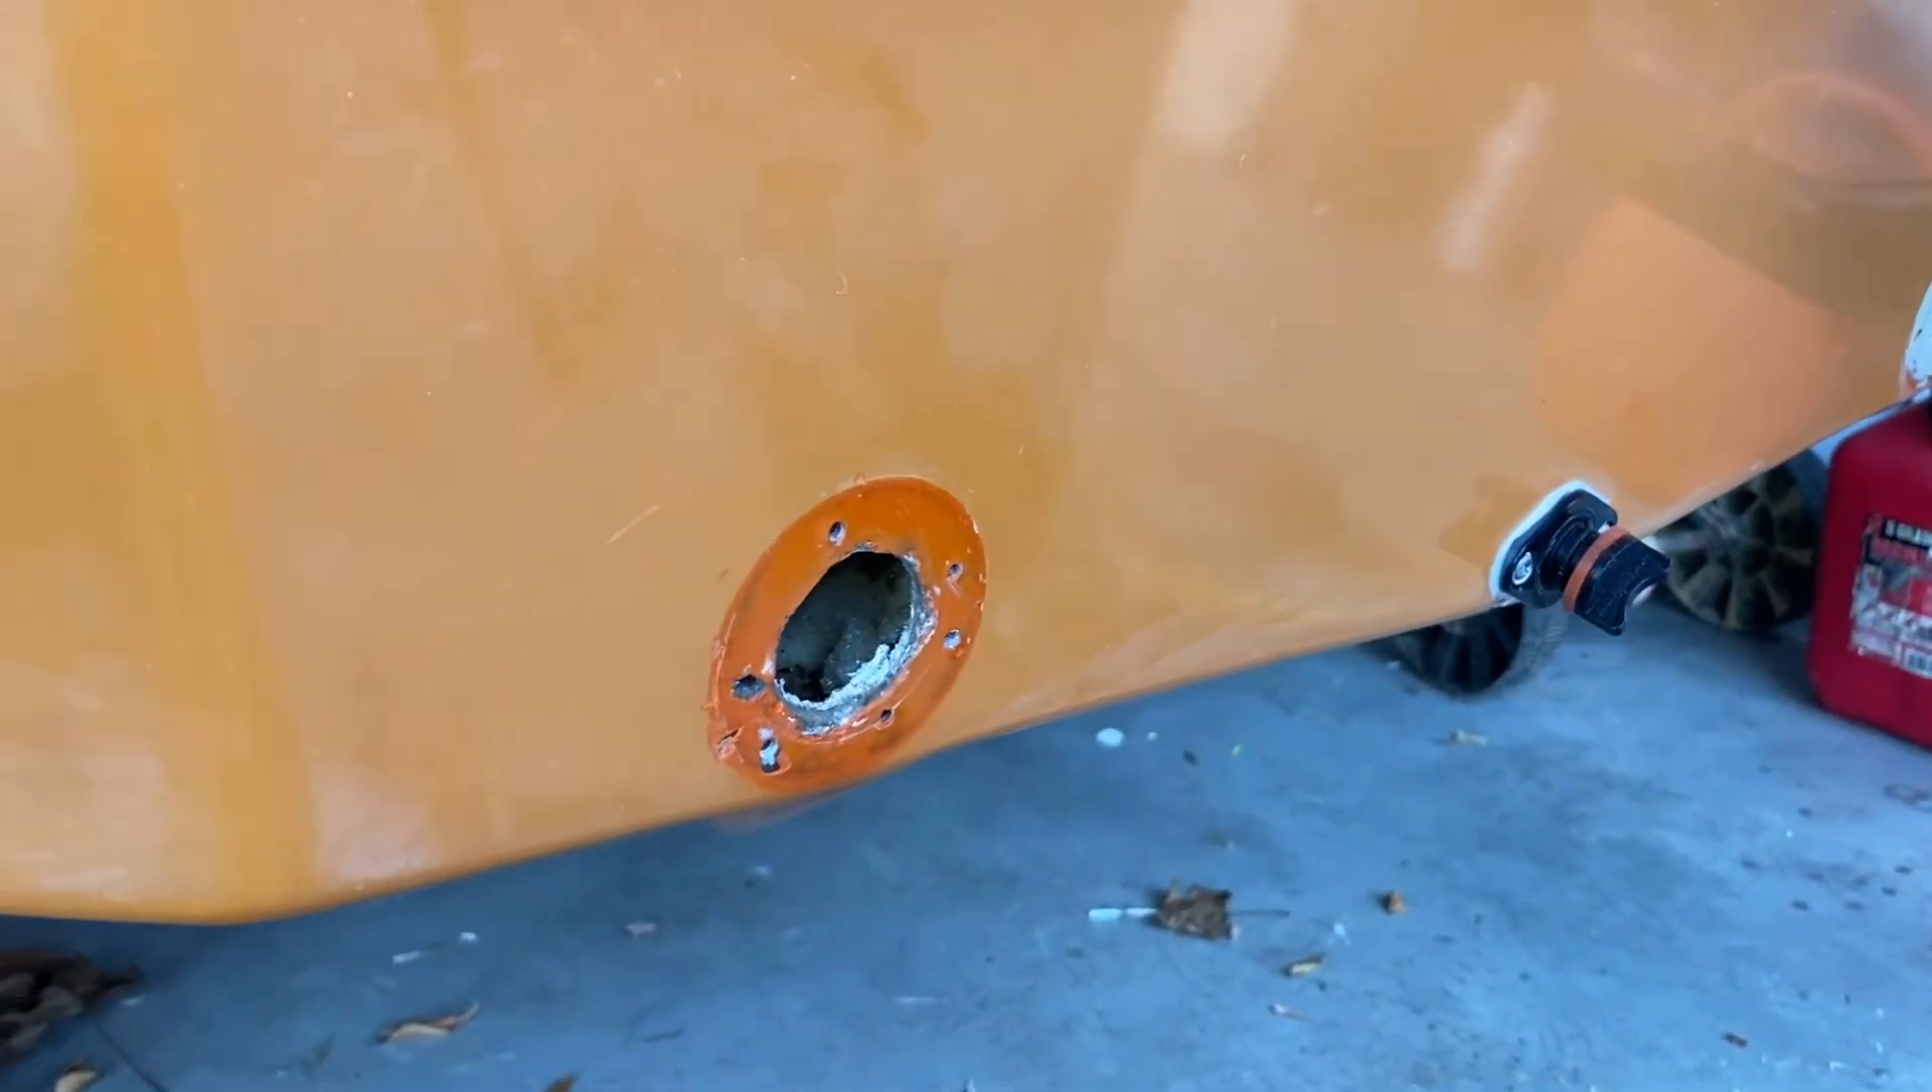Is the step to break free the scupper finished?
Yes.